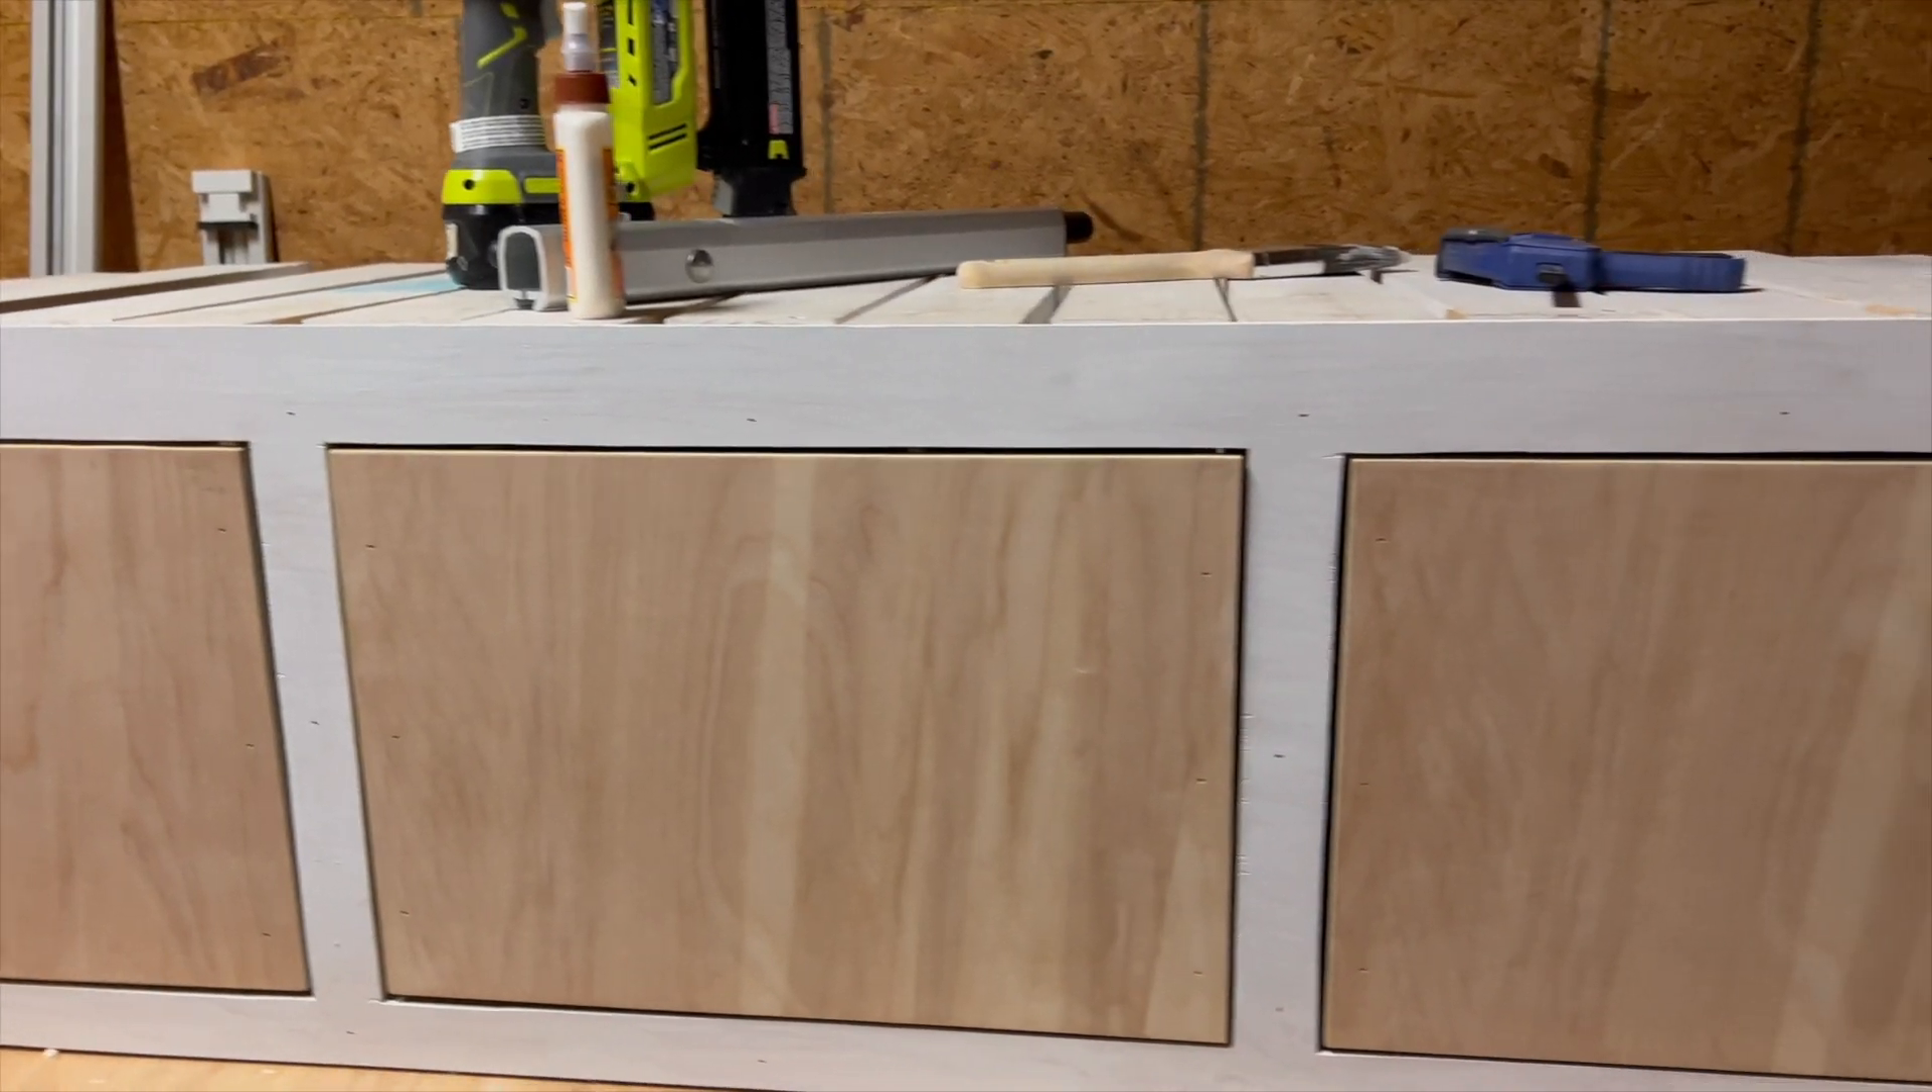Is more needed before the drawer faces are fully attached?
No.